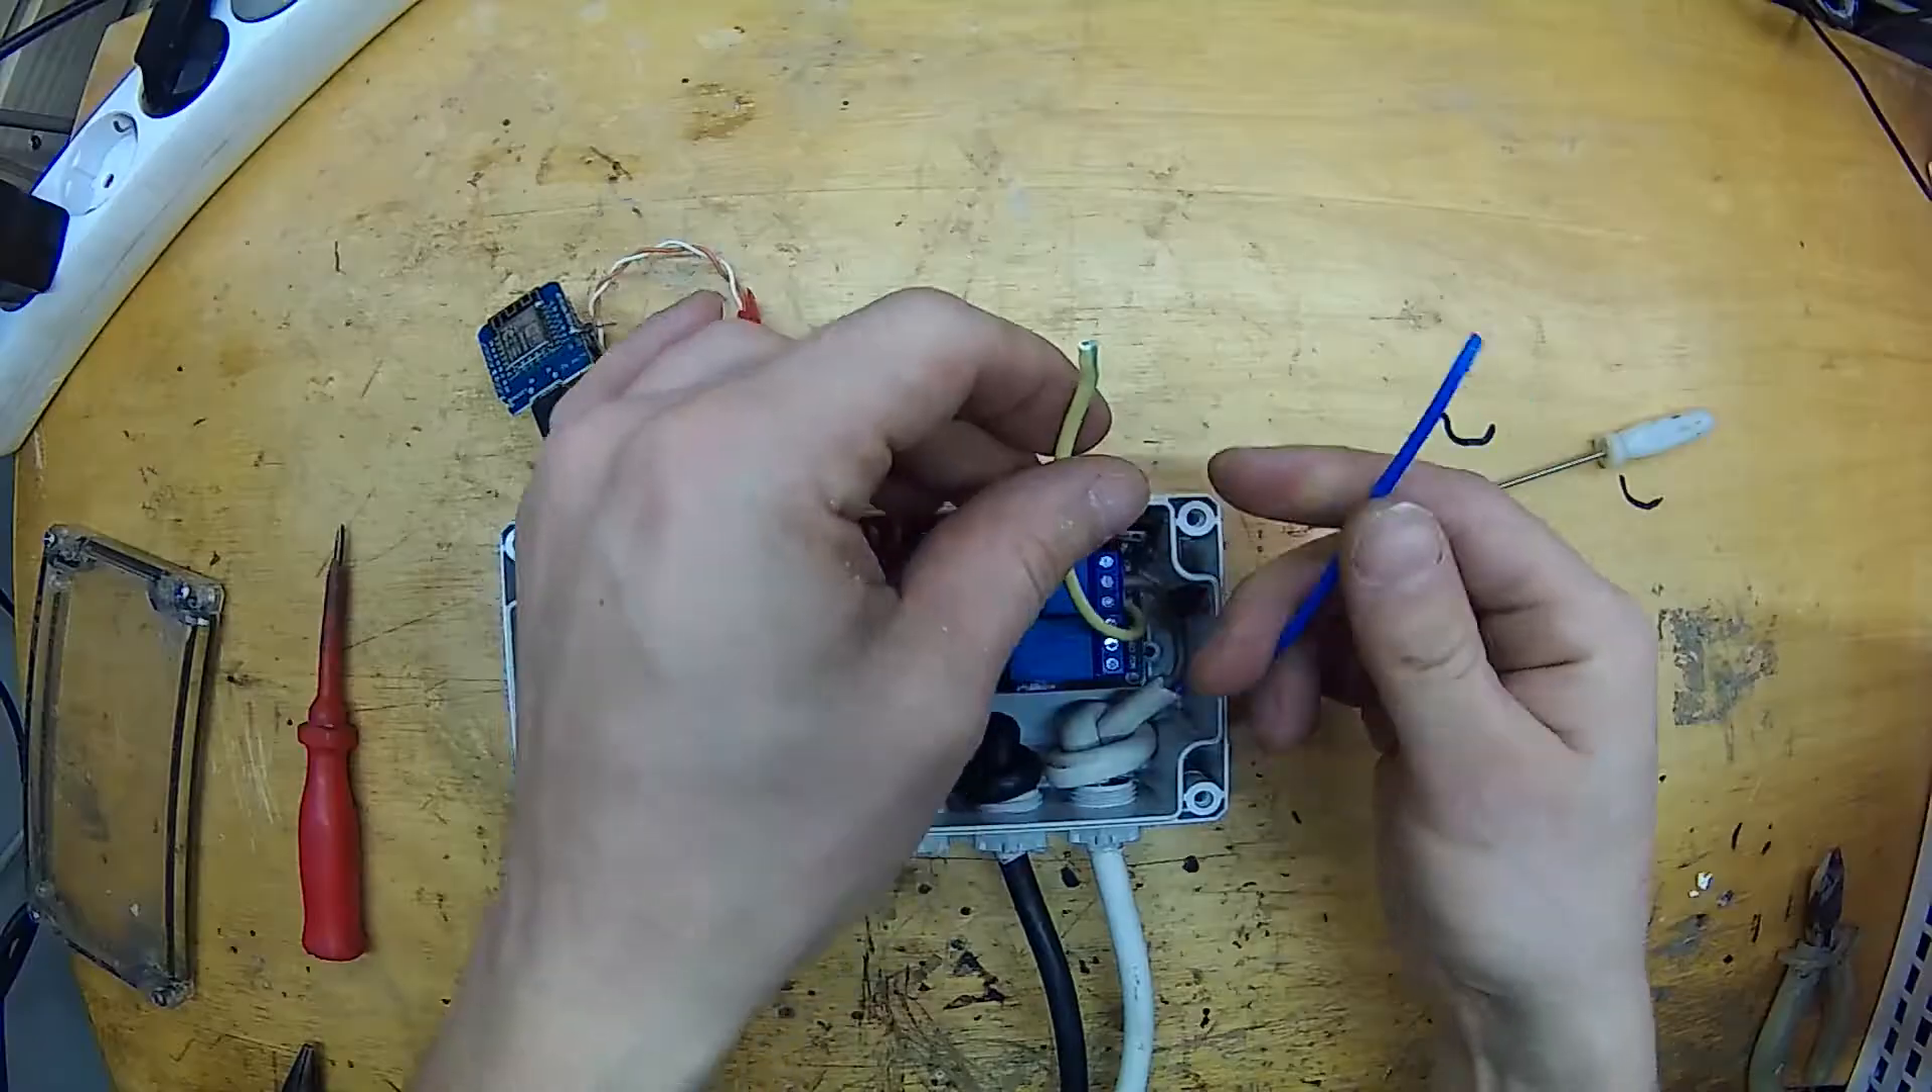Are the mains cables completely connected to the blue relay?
No.